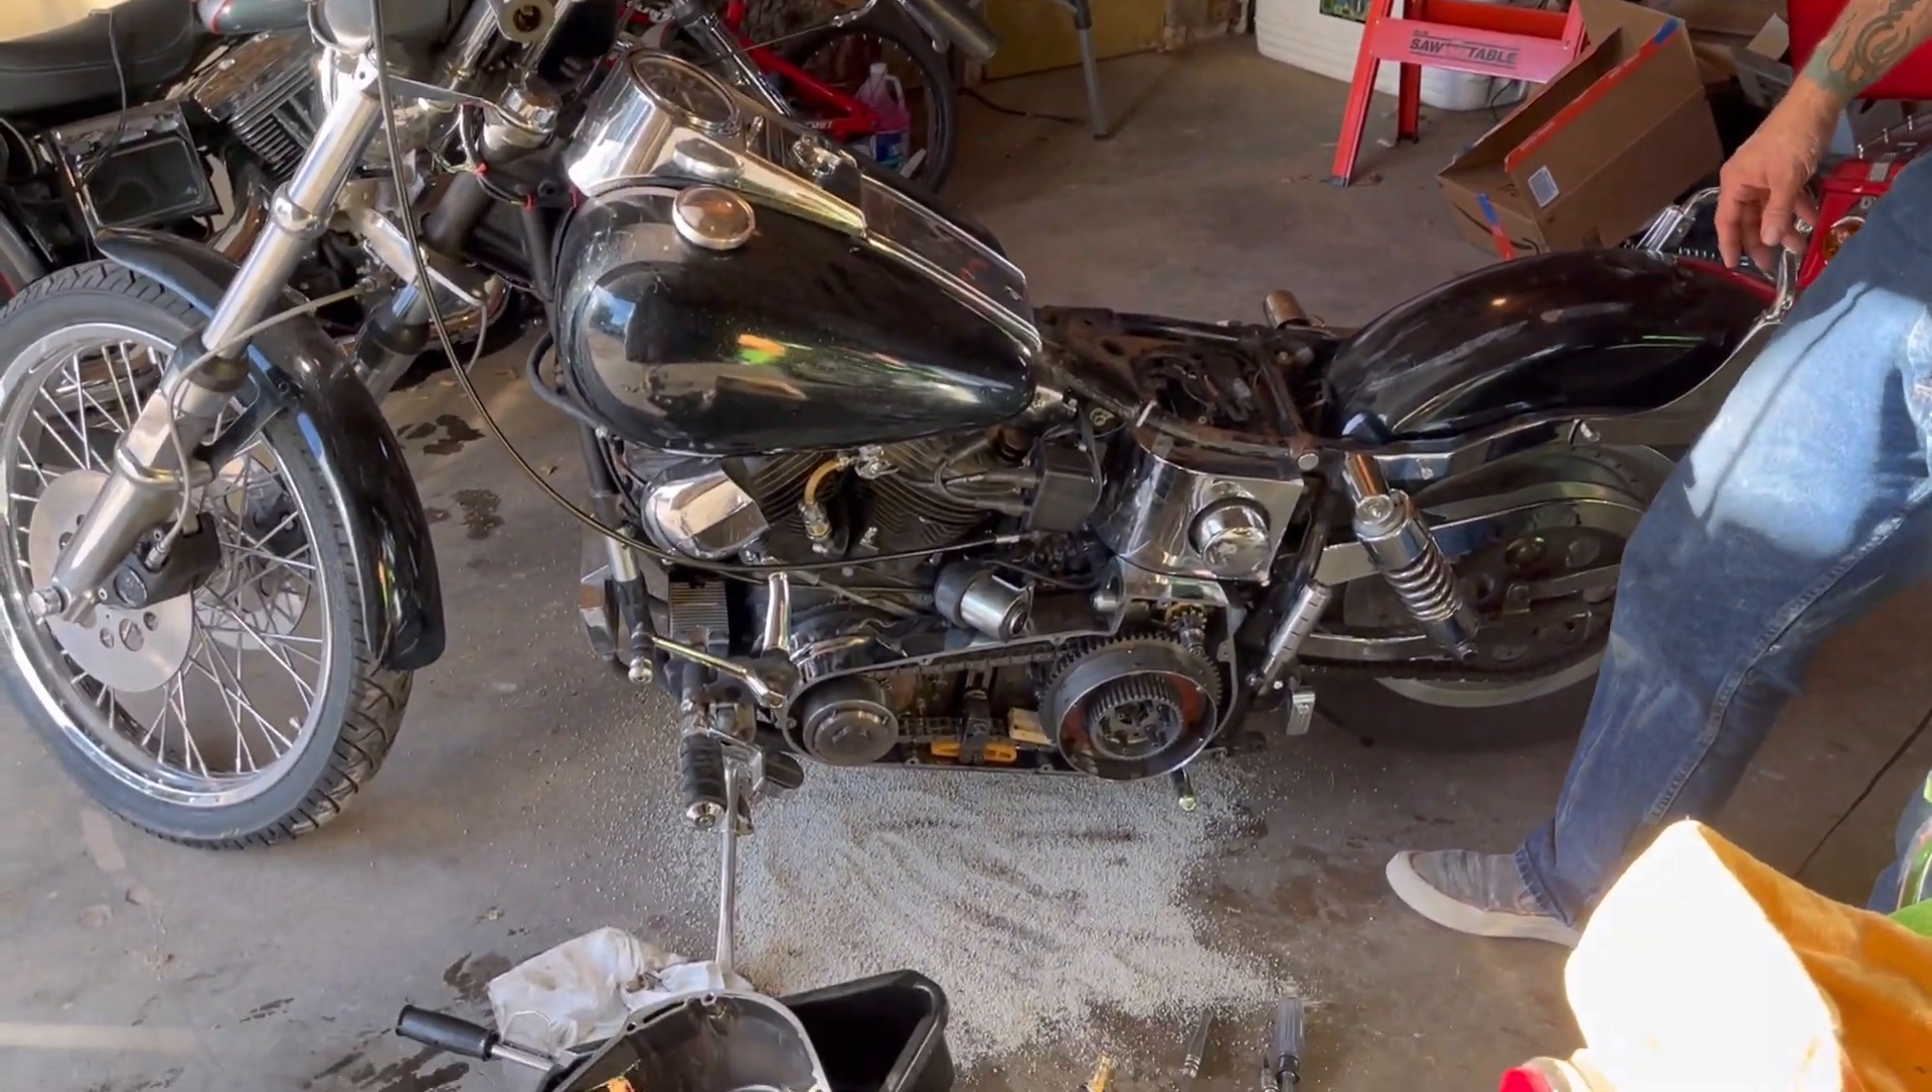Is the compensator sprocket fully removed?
No.